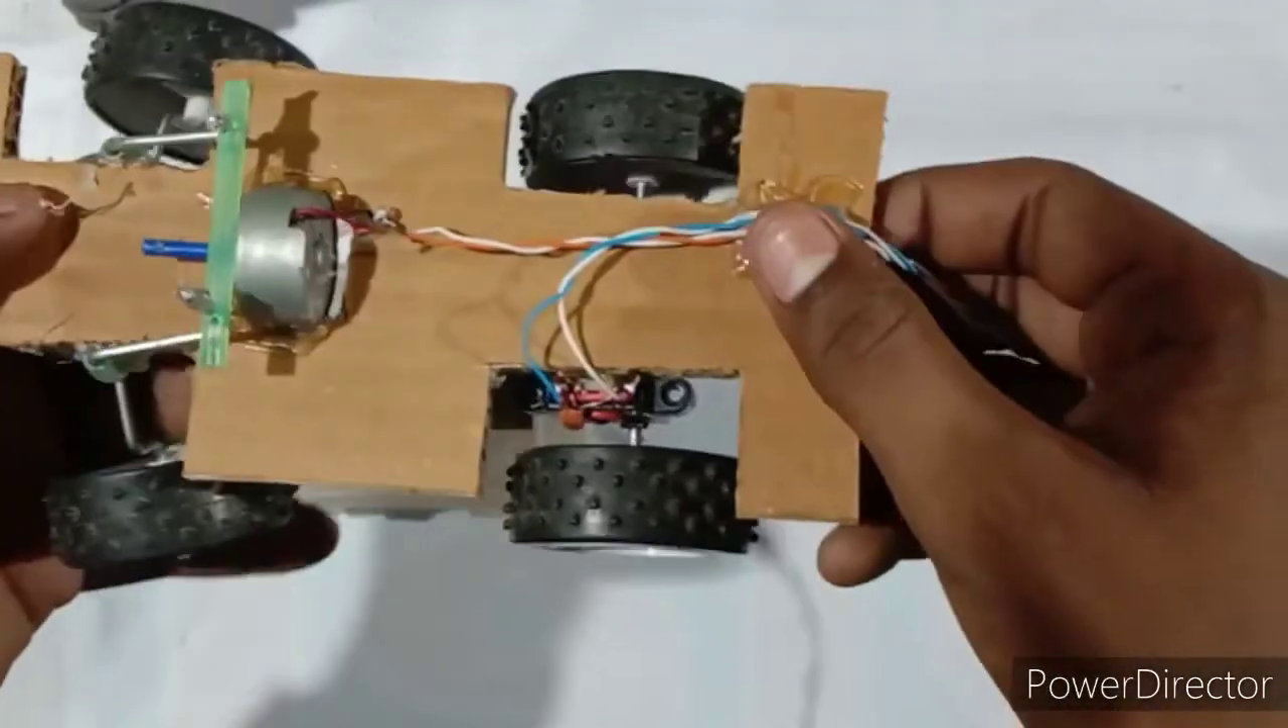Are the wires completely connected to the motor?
Yes.